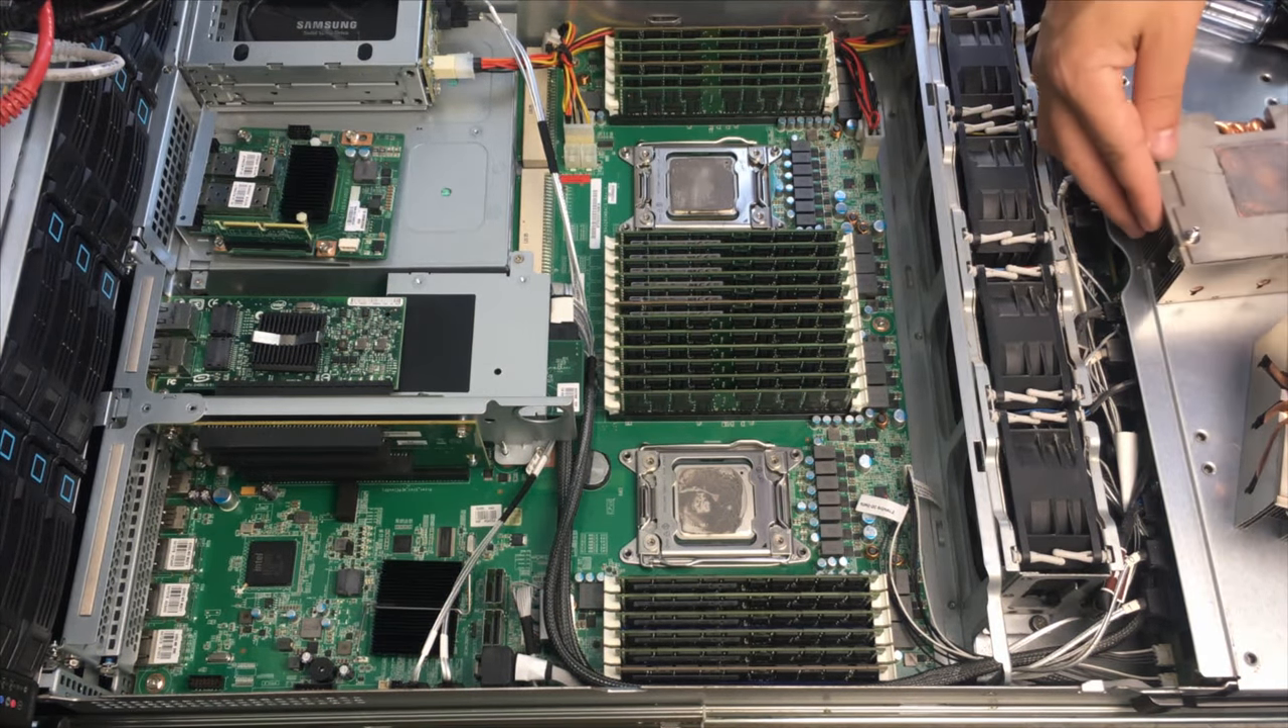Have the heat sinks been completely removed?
Yes.